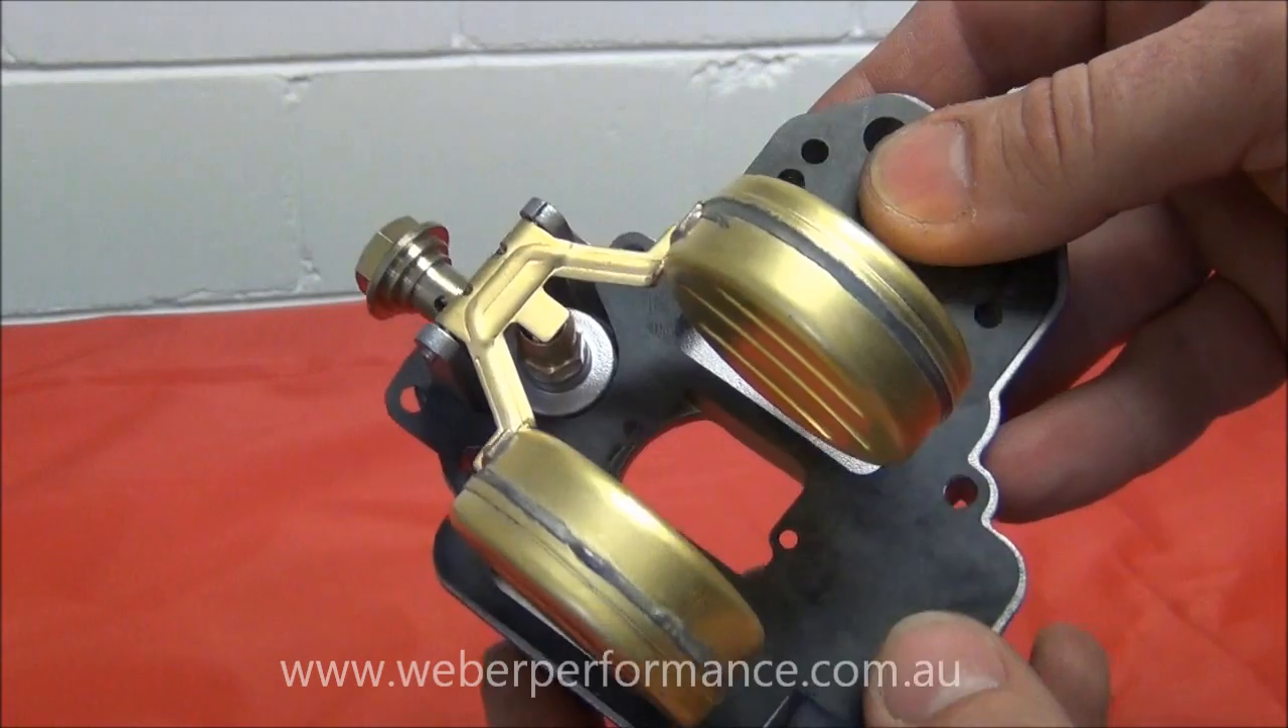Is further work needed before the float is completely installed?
No.